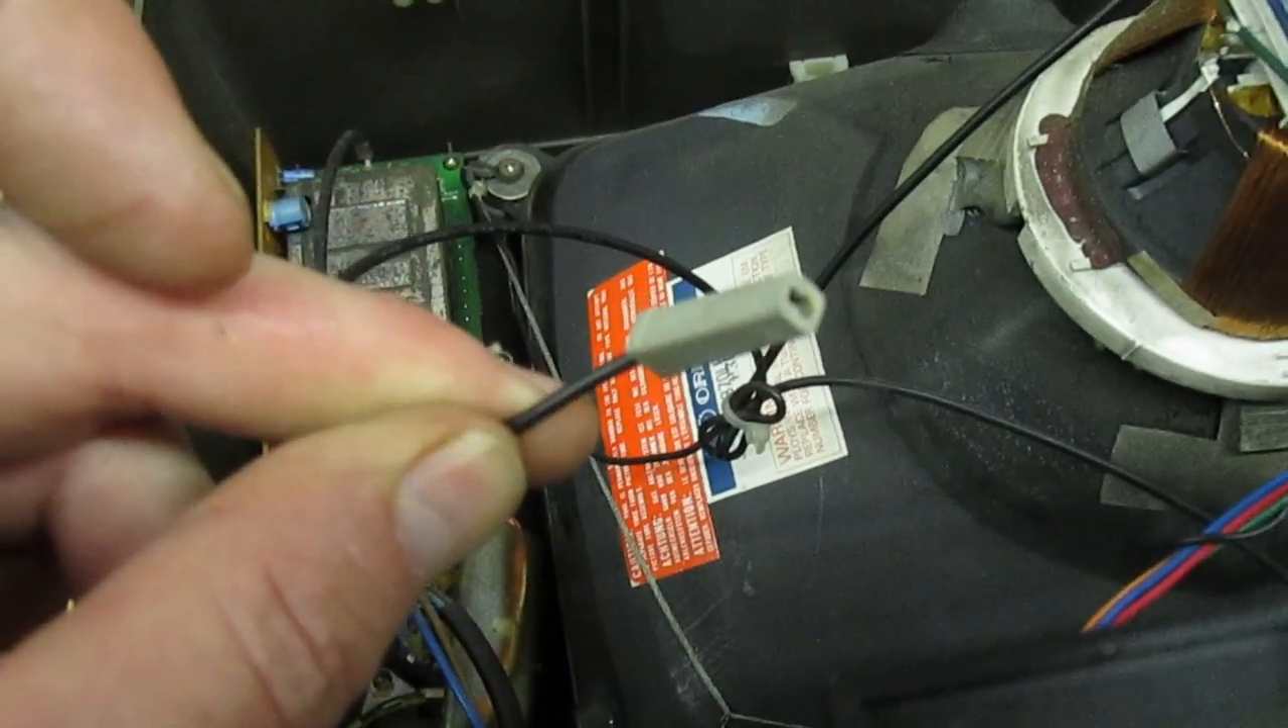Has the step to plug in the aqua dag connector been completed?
No.